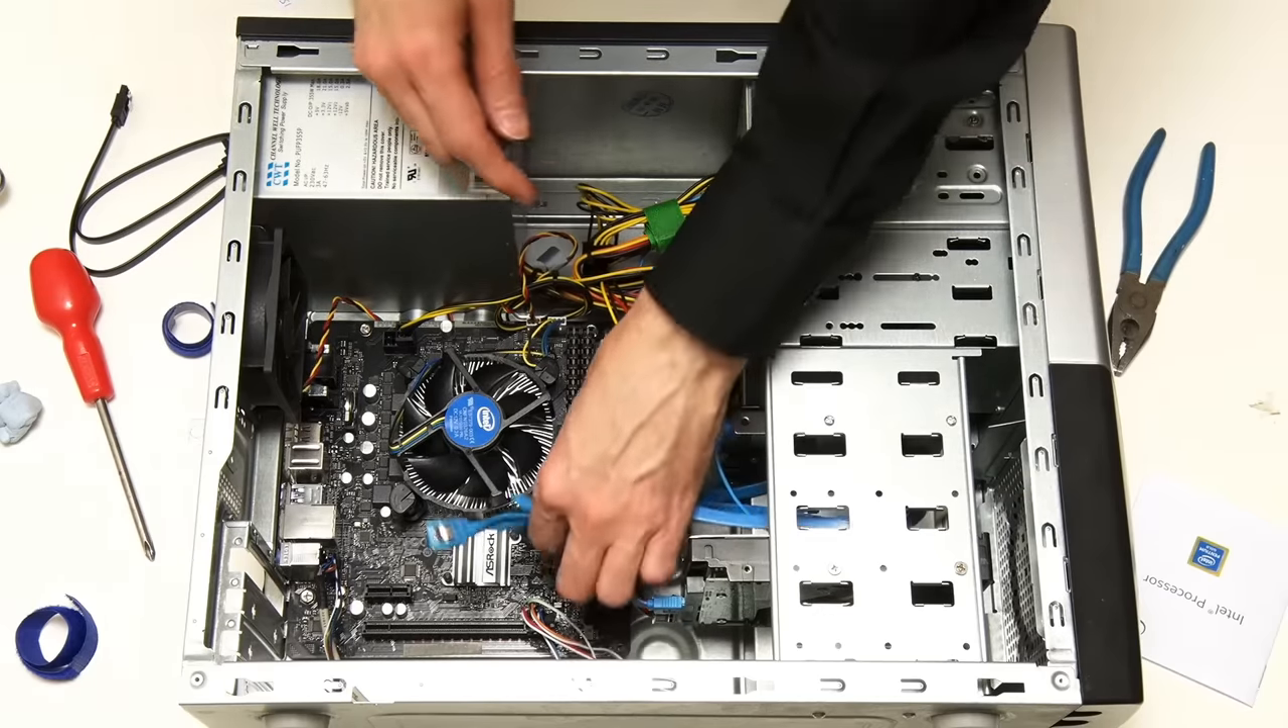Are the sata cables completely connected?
No.